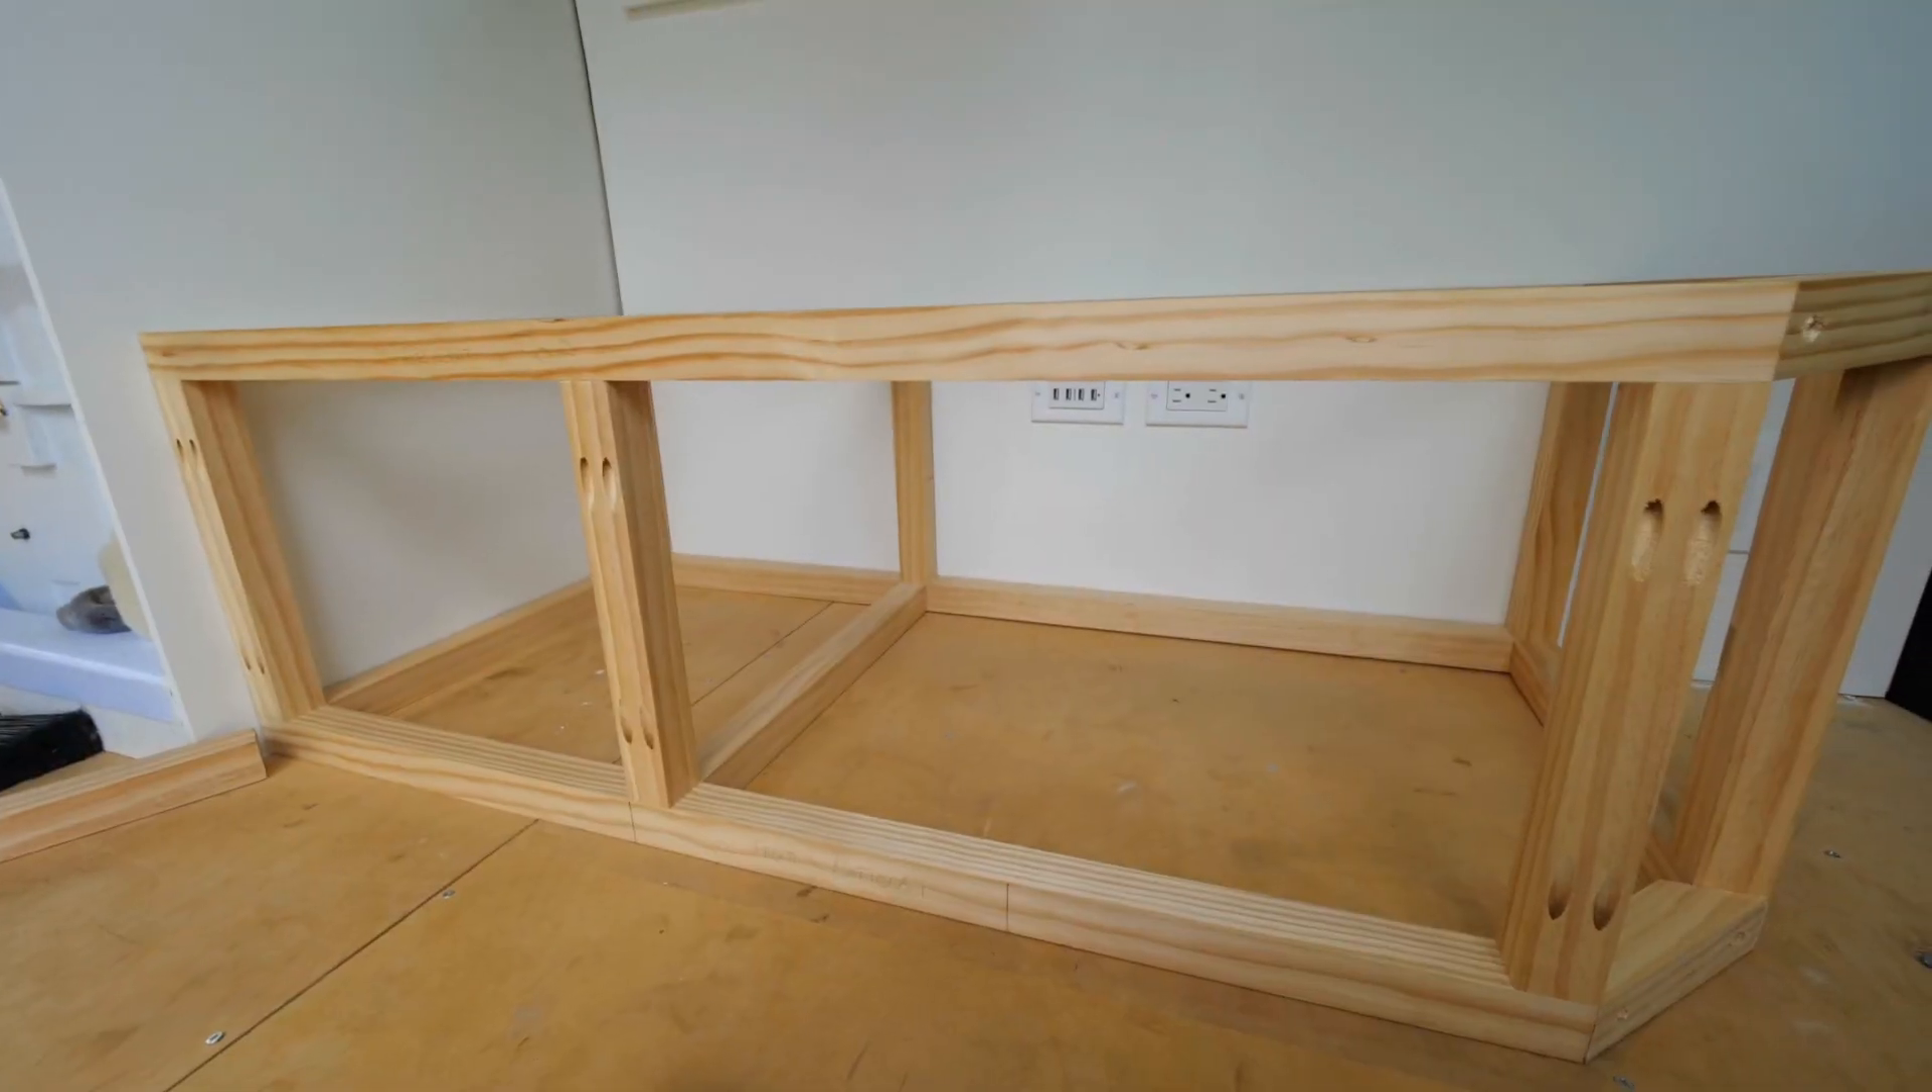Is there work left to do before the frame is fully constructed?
No.